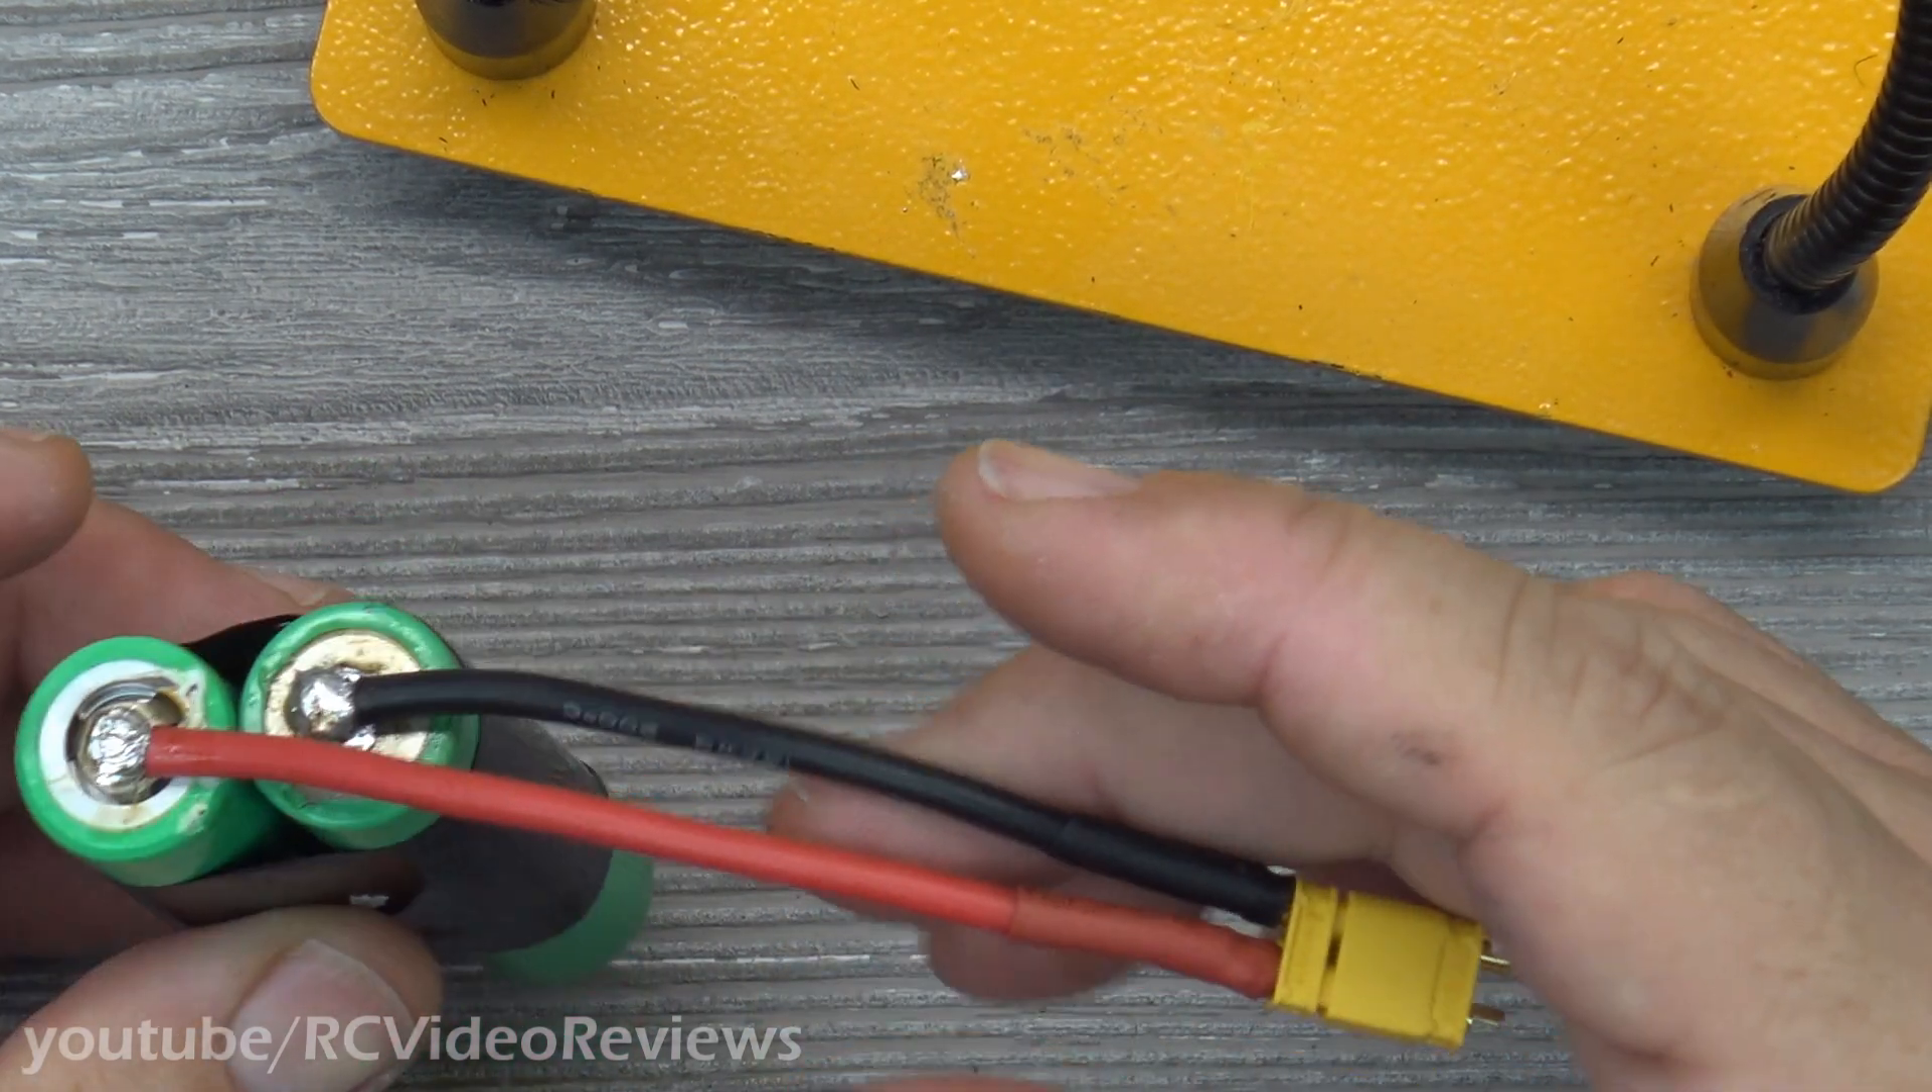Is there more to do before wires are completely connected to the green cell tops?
No.